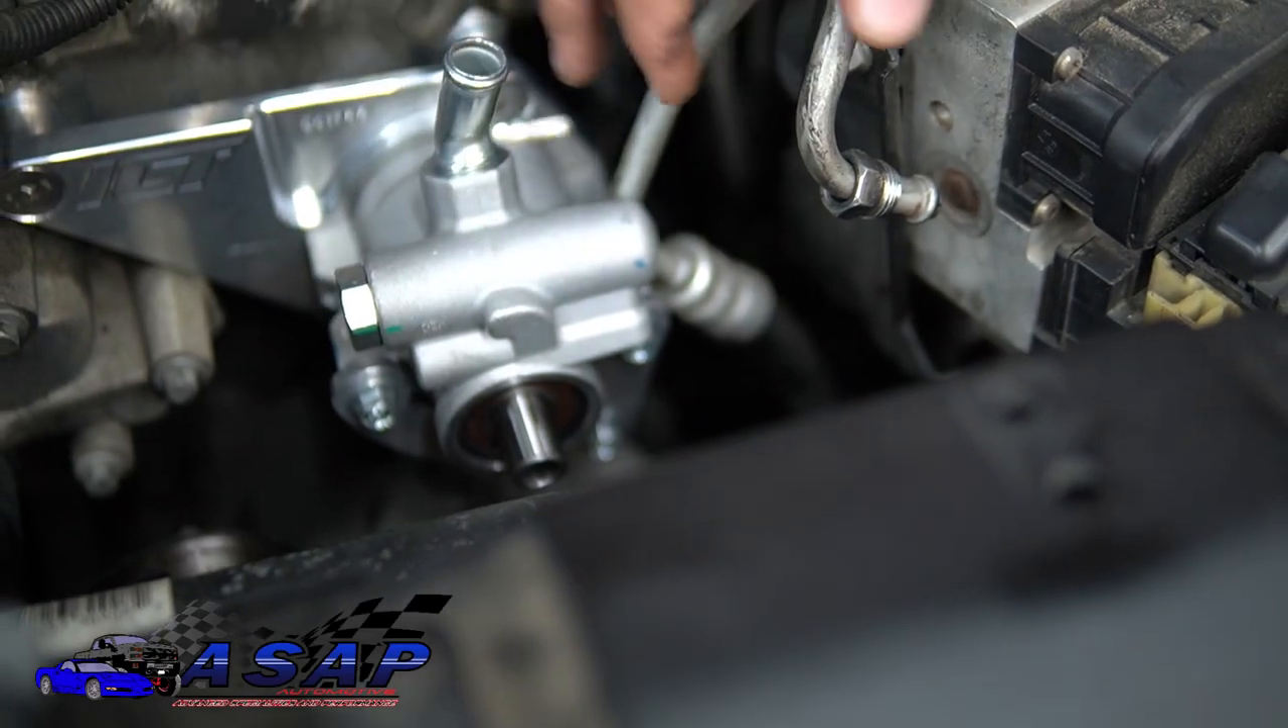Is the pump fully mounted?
Yes.